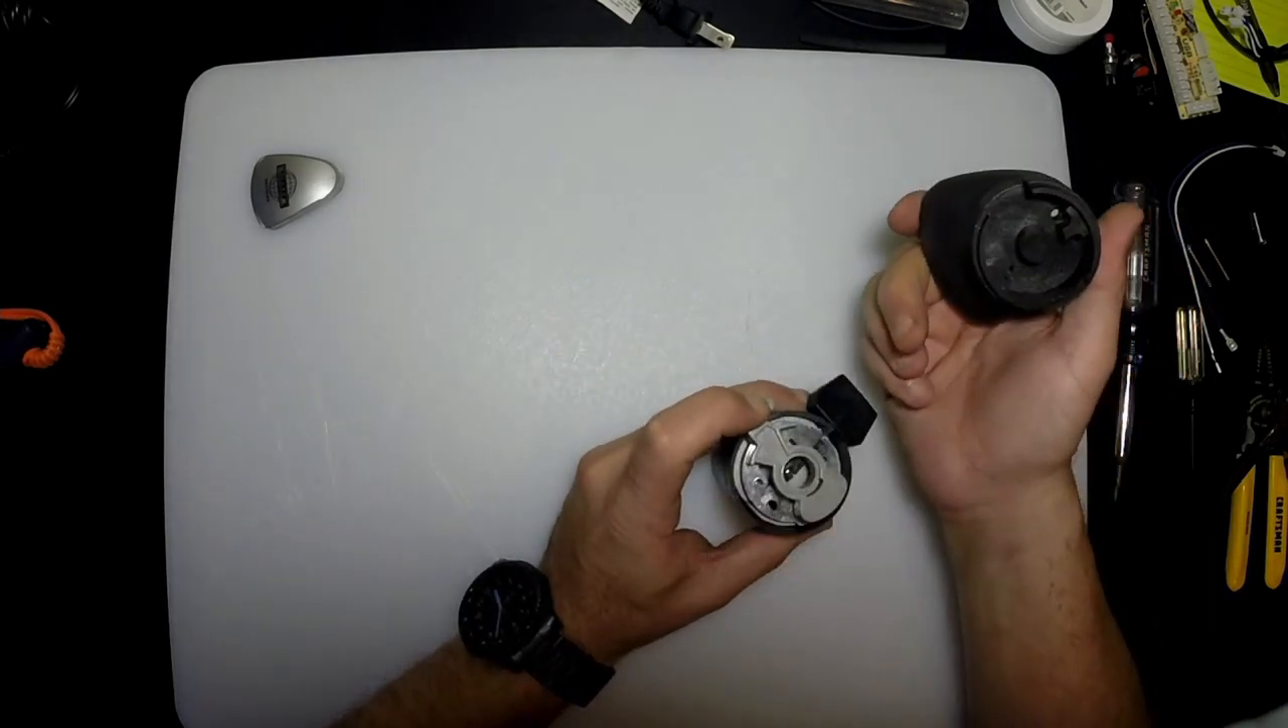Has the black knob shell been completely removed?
Yes.